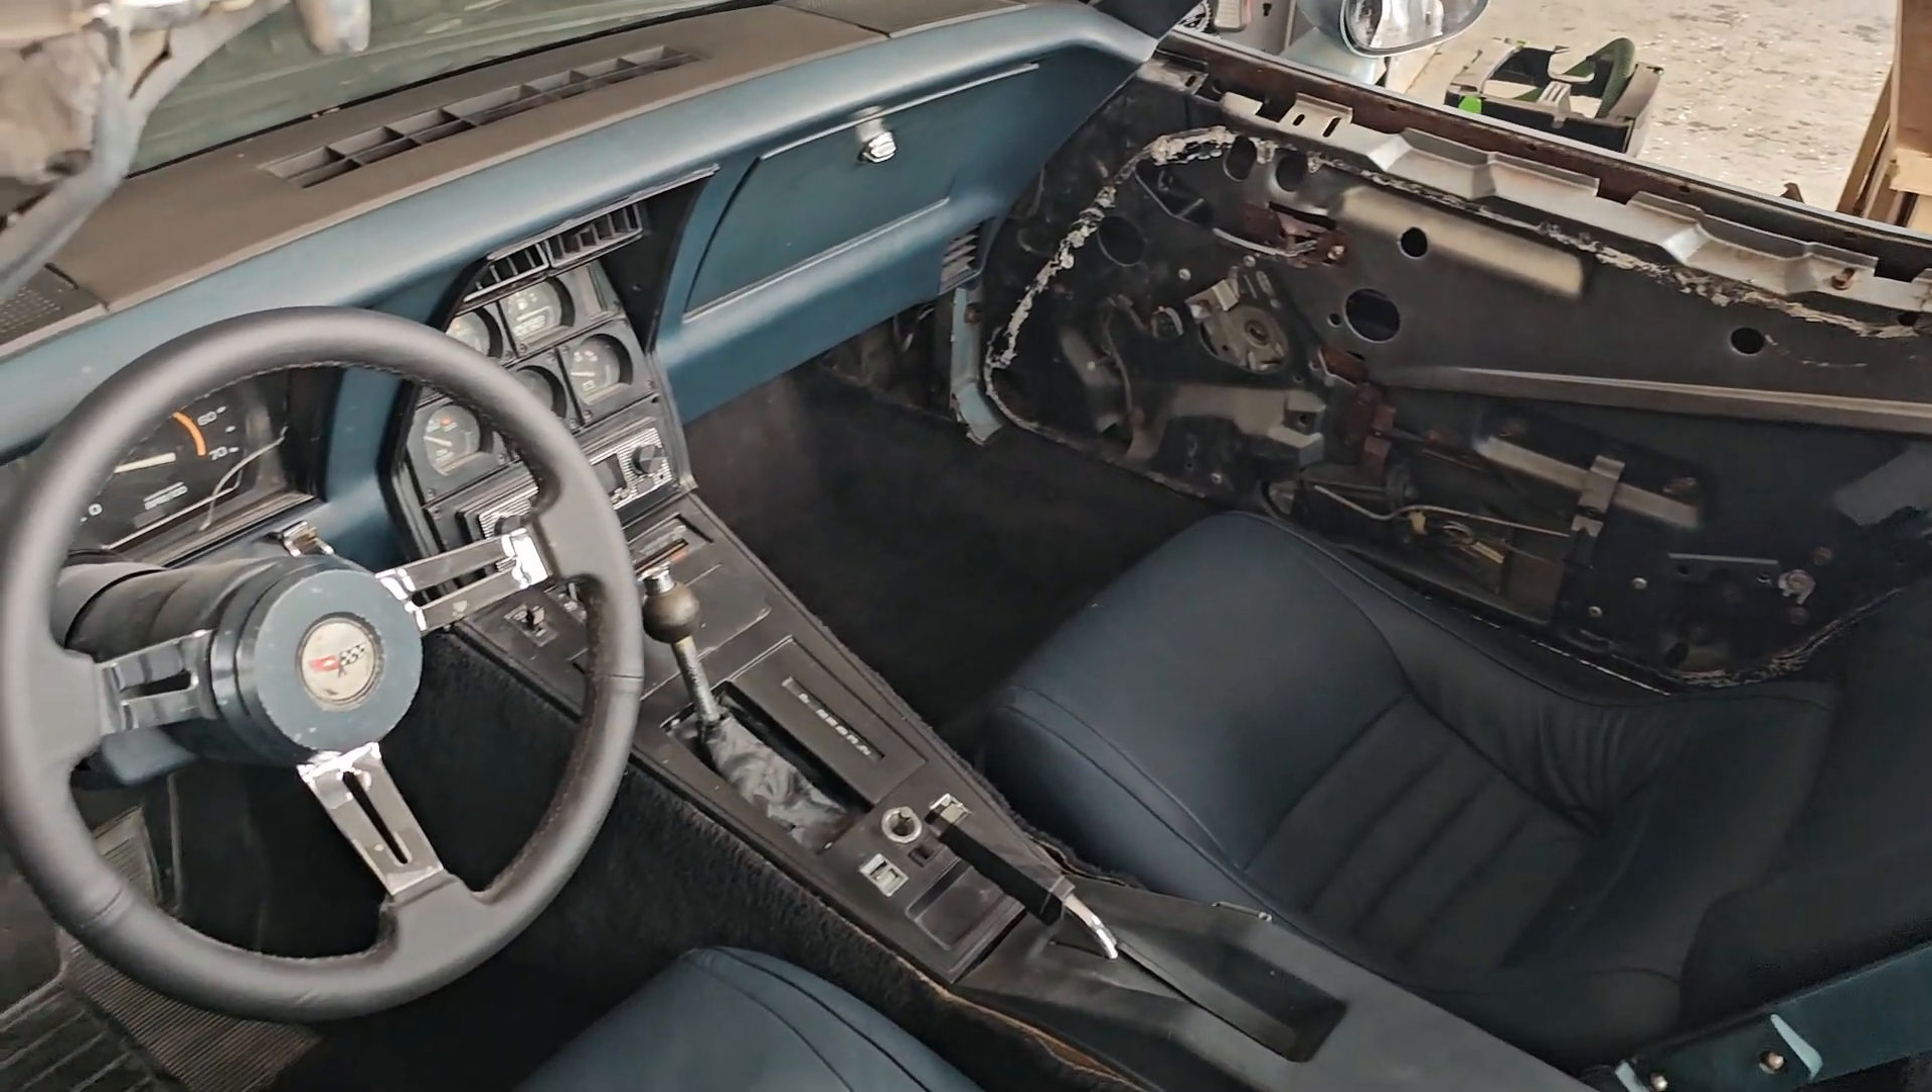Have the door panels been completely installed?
No.